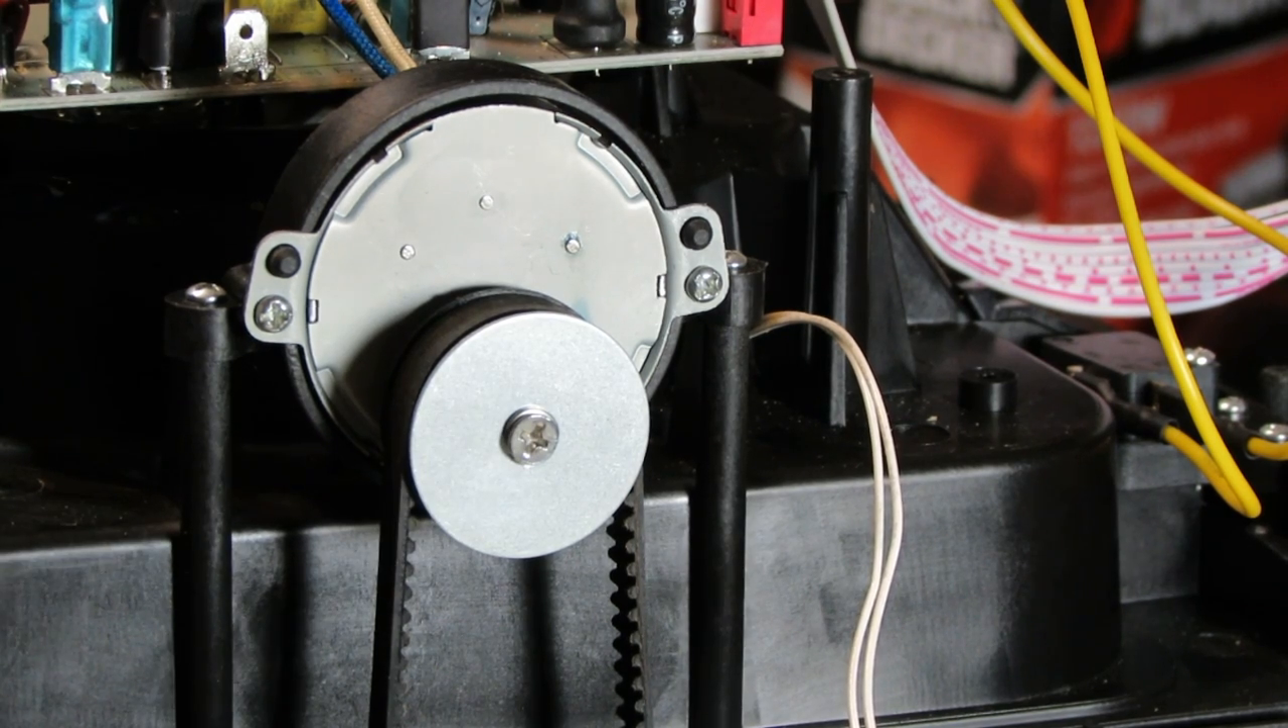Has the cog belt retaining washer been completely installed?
Yes.